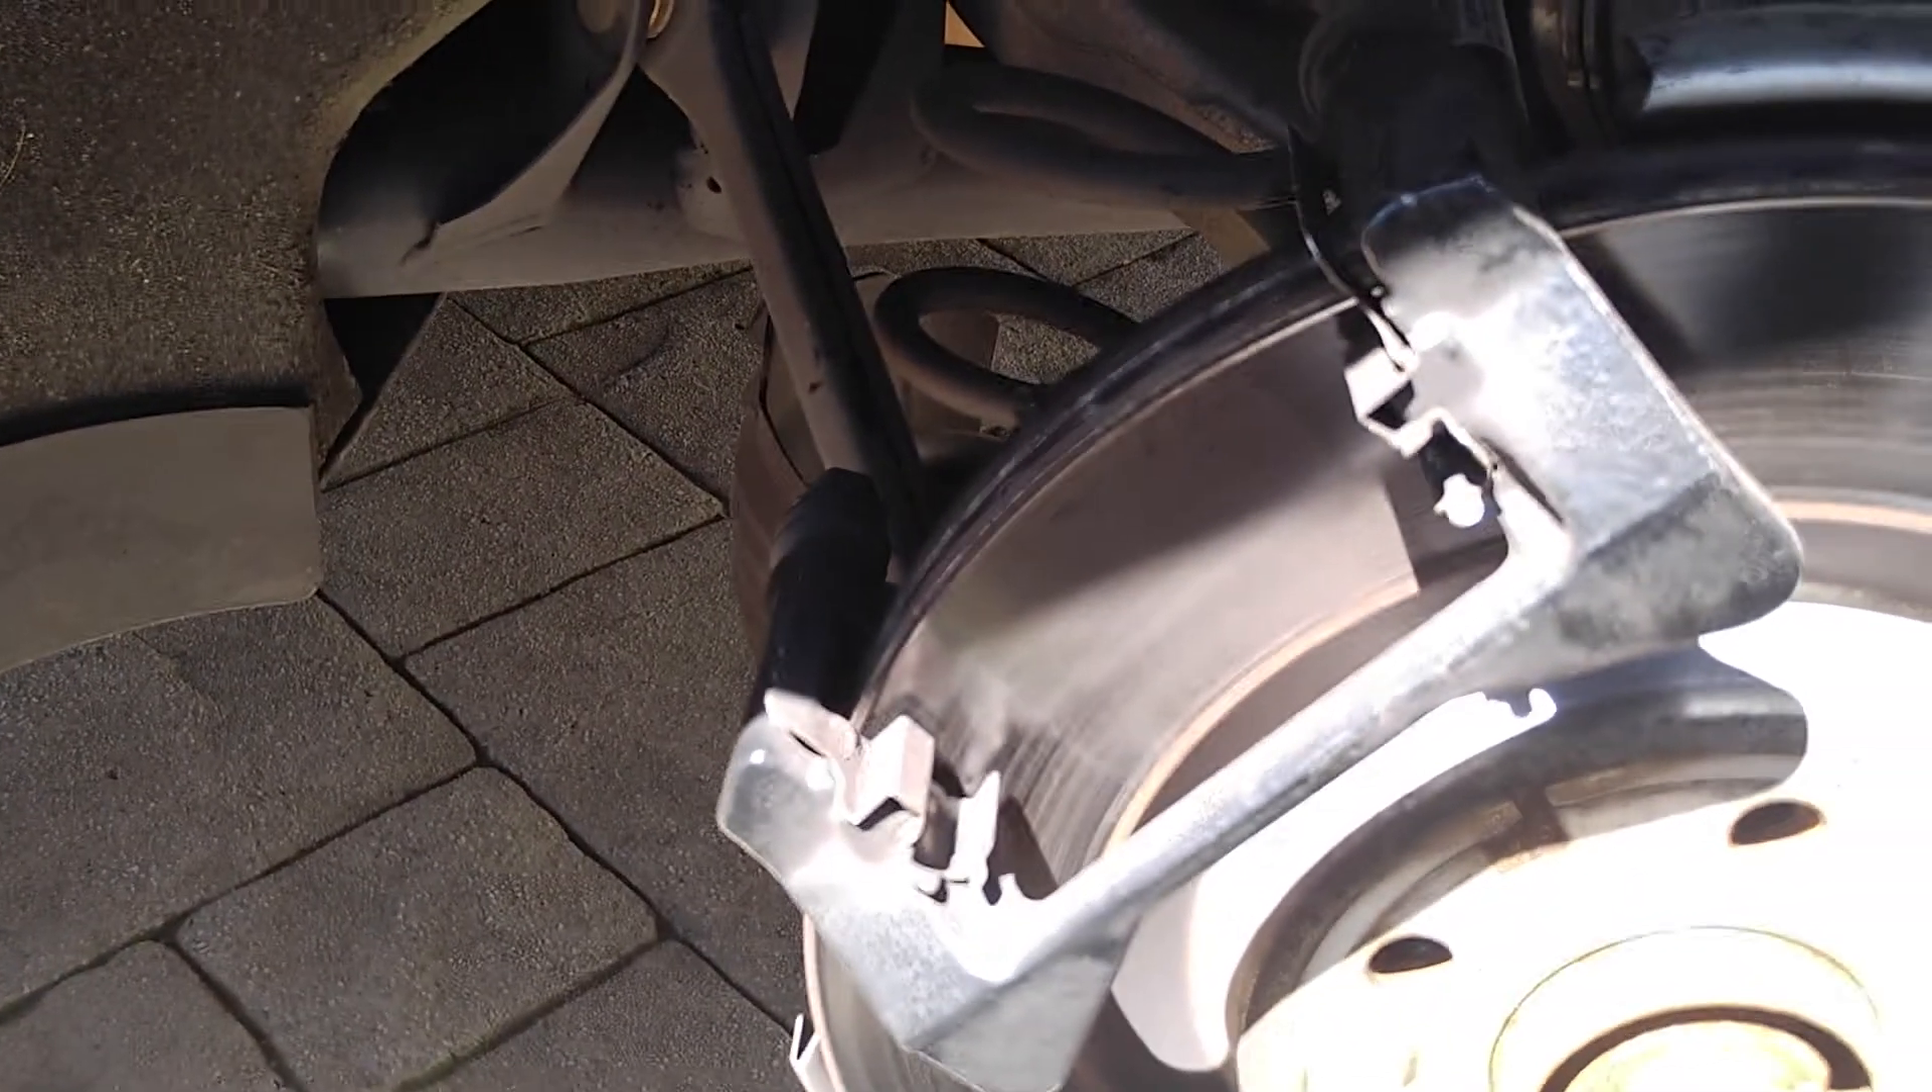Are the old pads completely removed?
Yes.